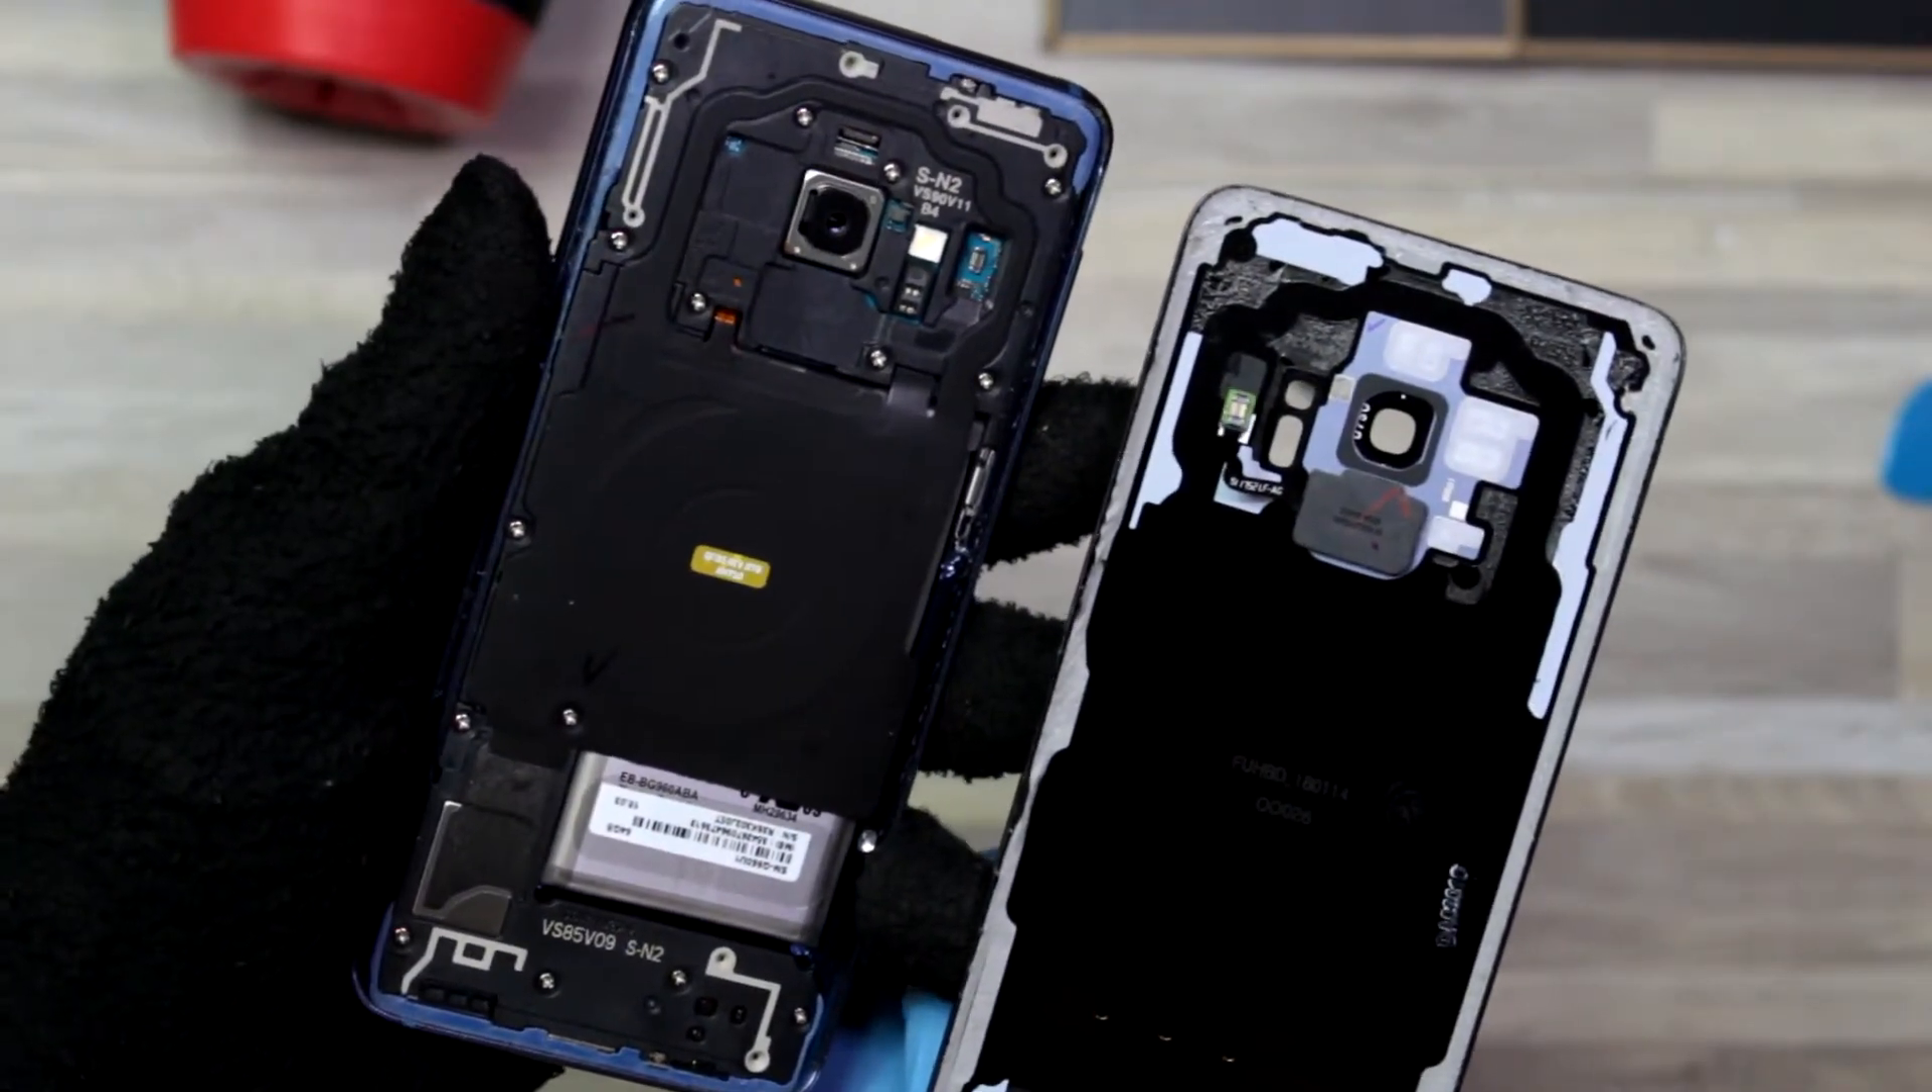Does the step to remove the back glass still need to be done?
No.